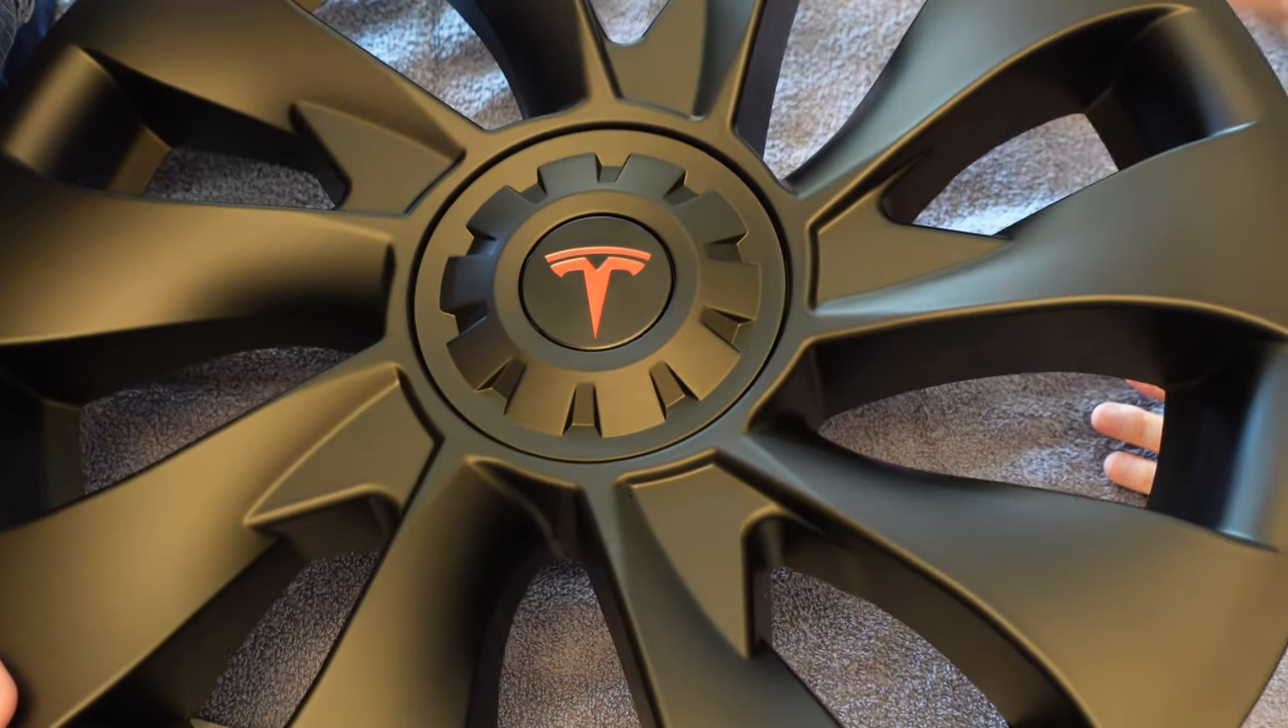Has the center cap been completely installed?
Yes.